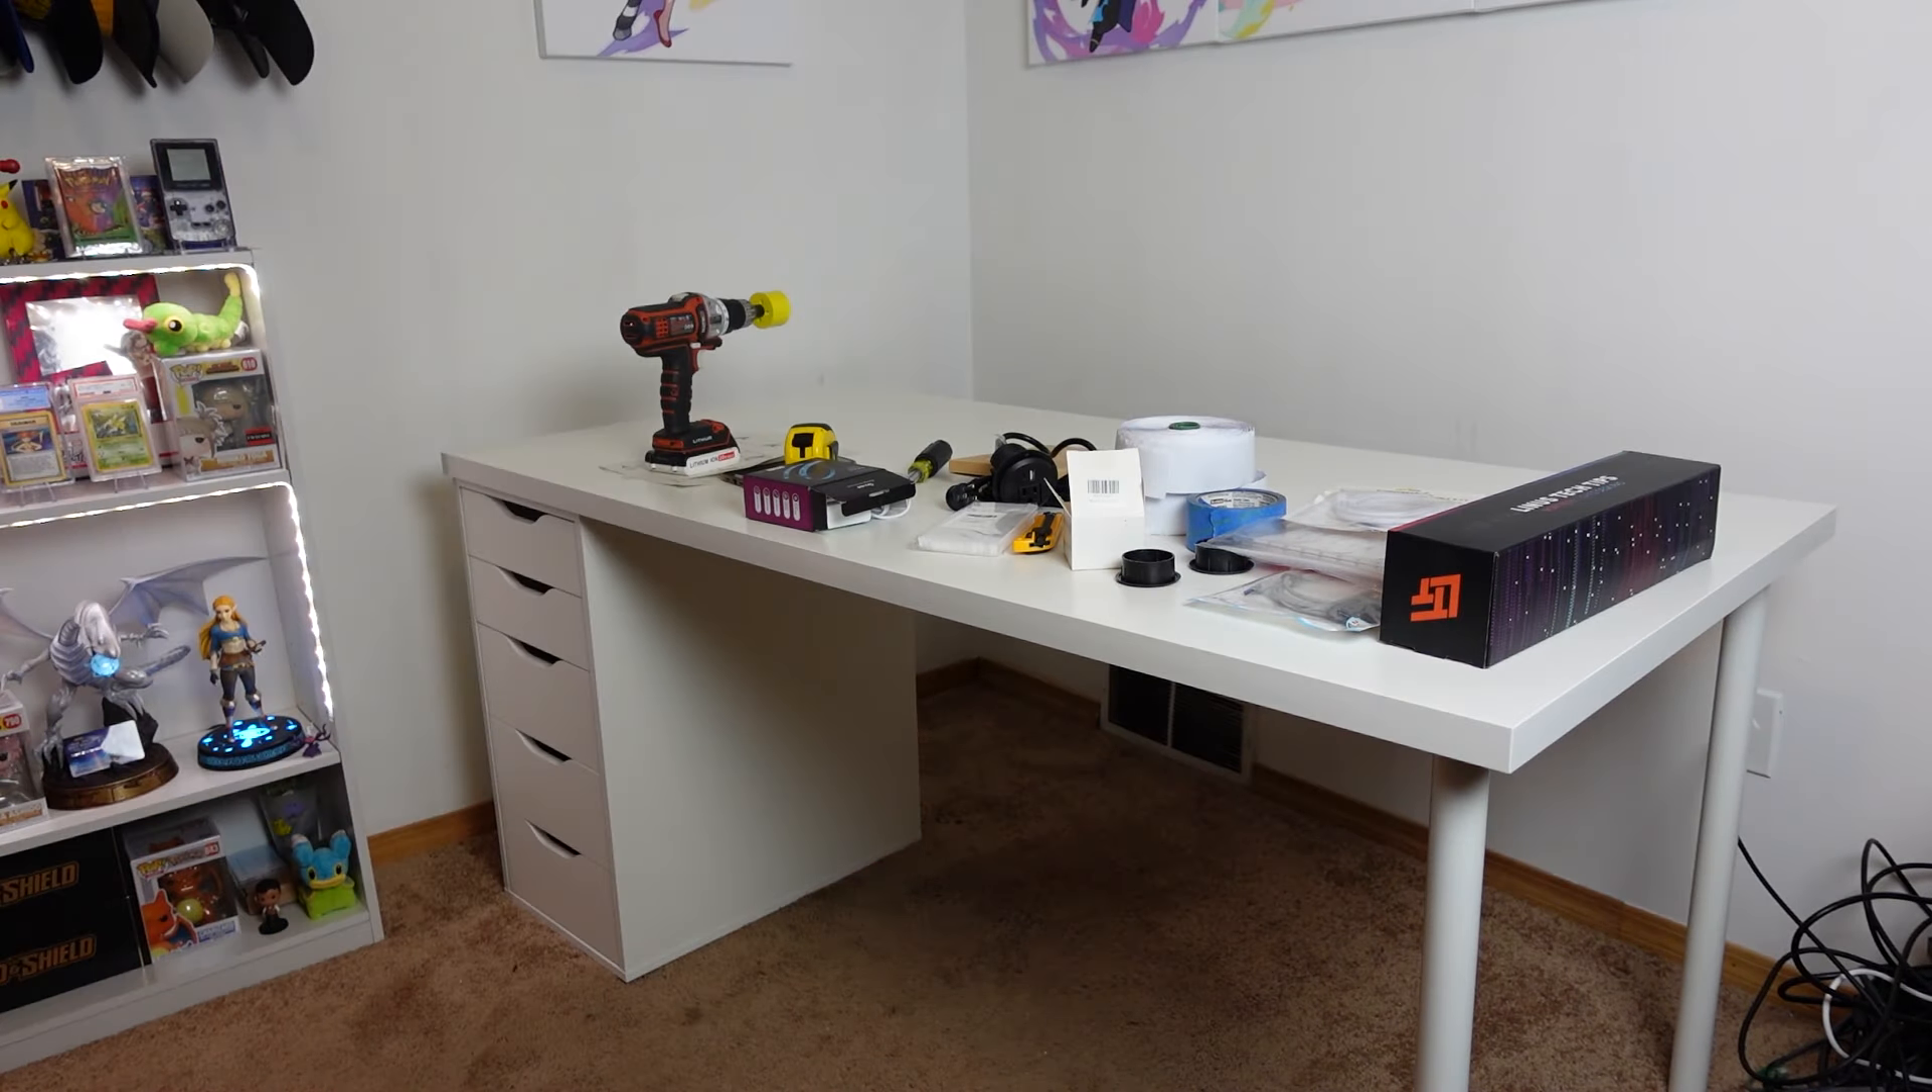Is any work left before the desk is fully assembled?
No.